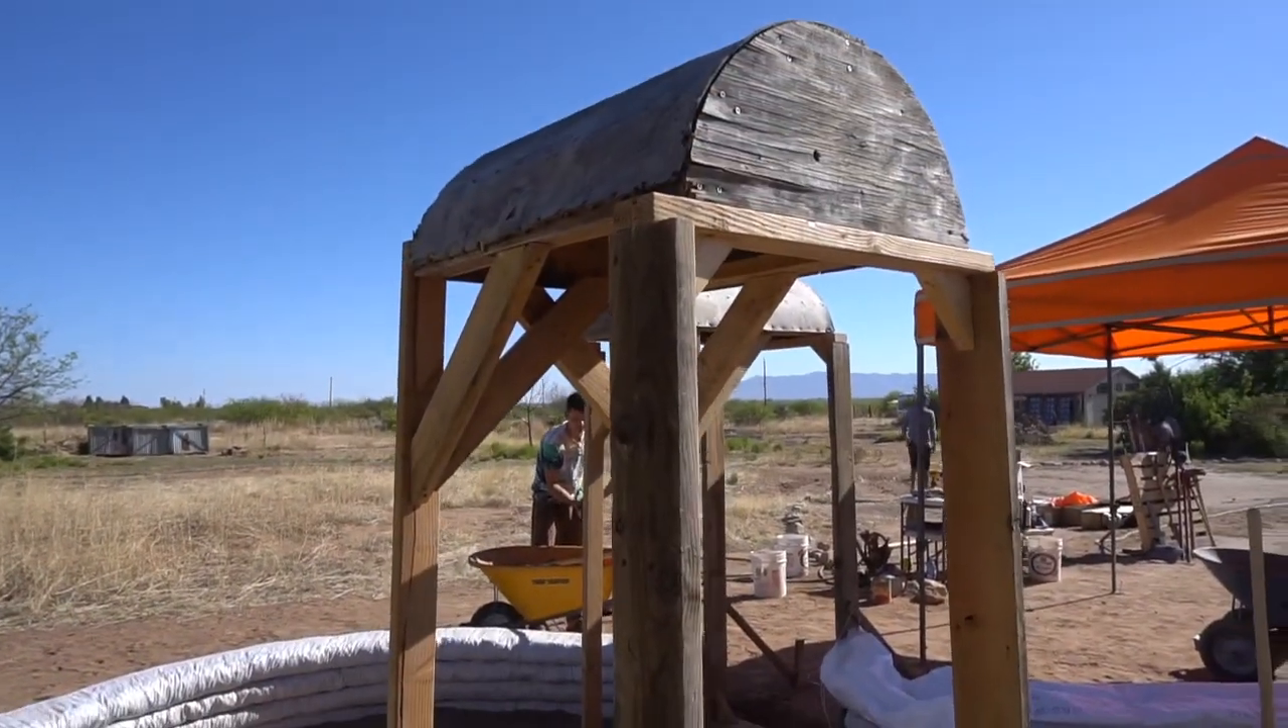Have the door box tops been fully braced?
Yes.